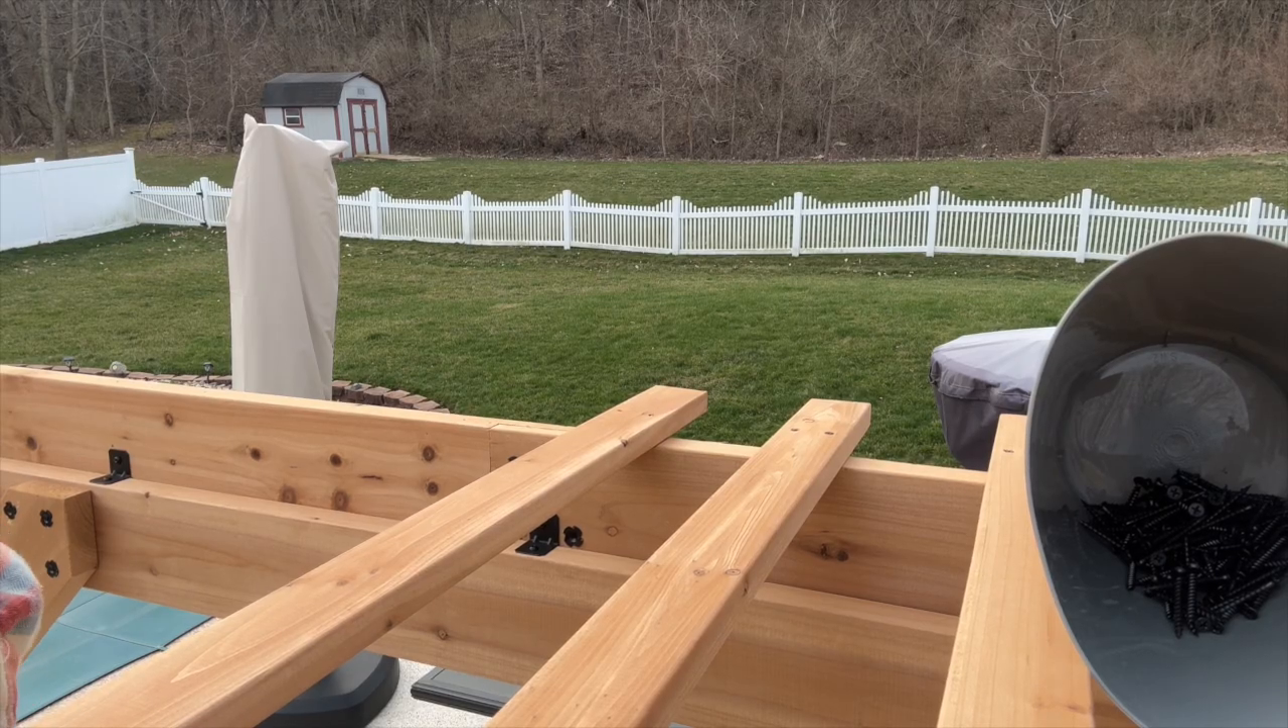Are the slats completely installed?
No.